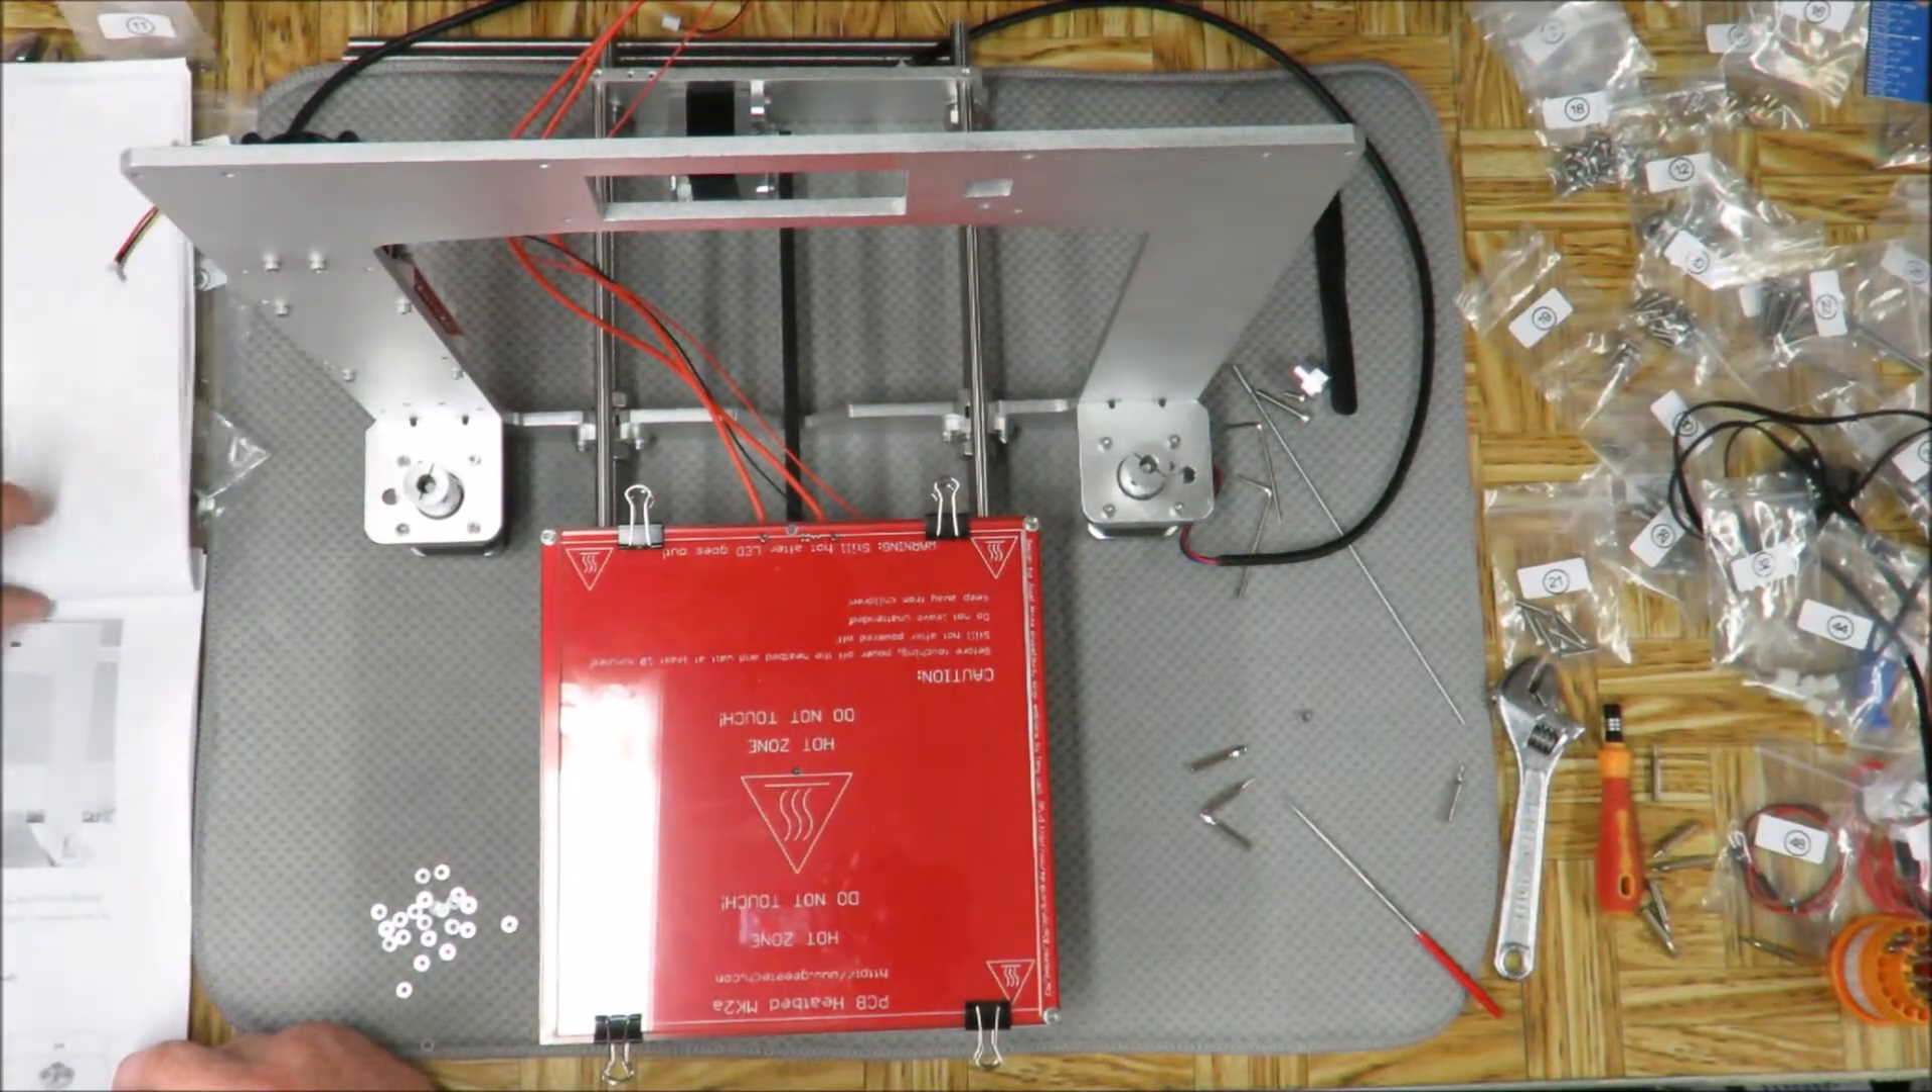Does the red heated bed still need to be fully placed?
No.